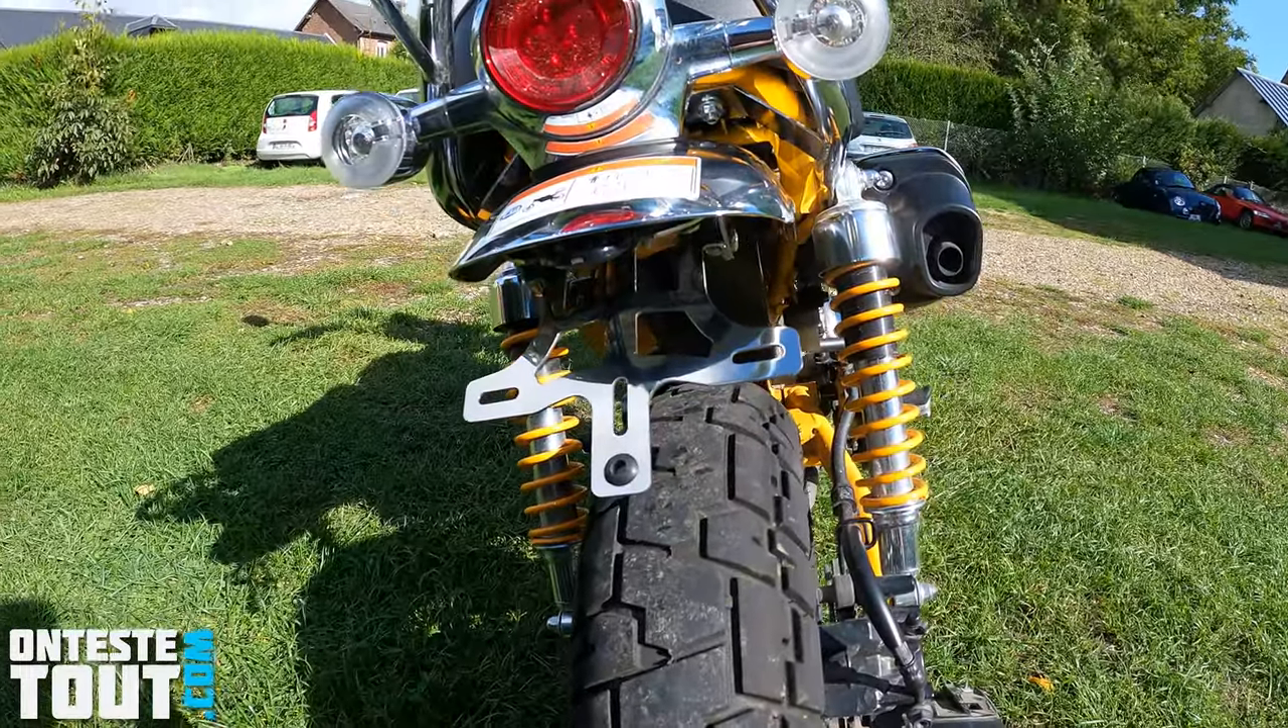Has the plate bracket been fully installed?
Yes.